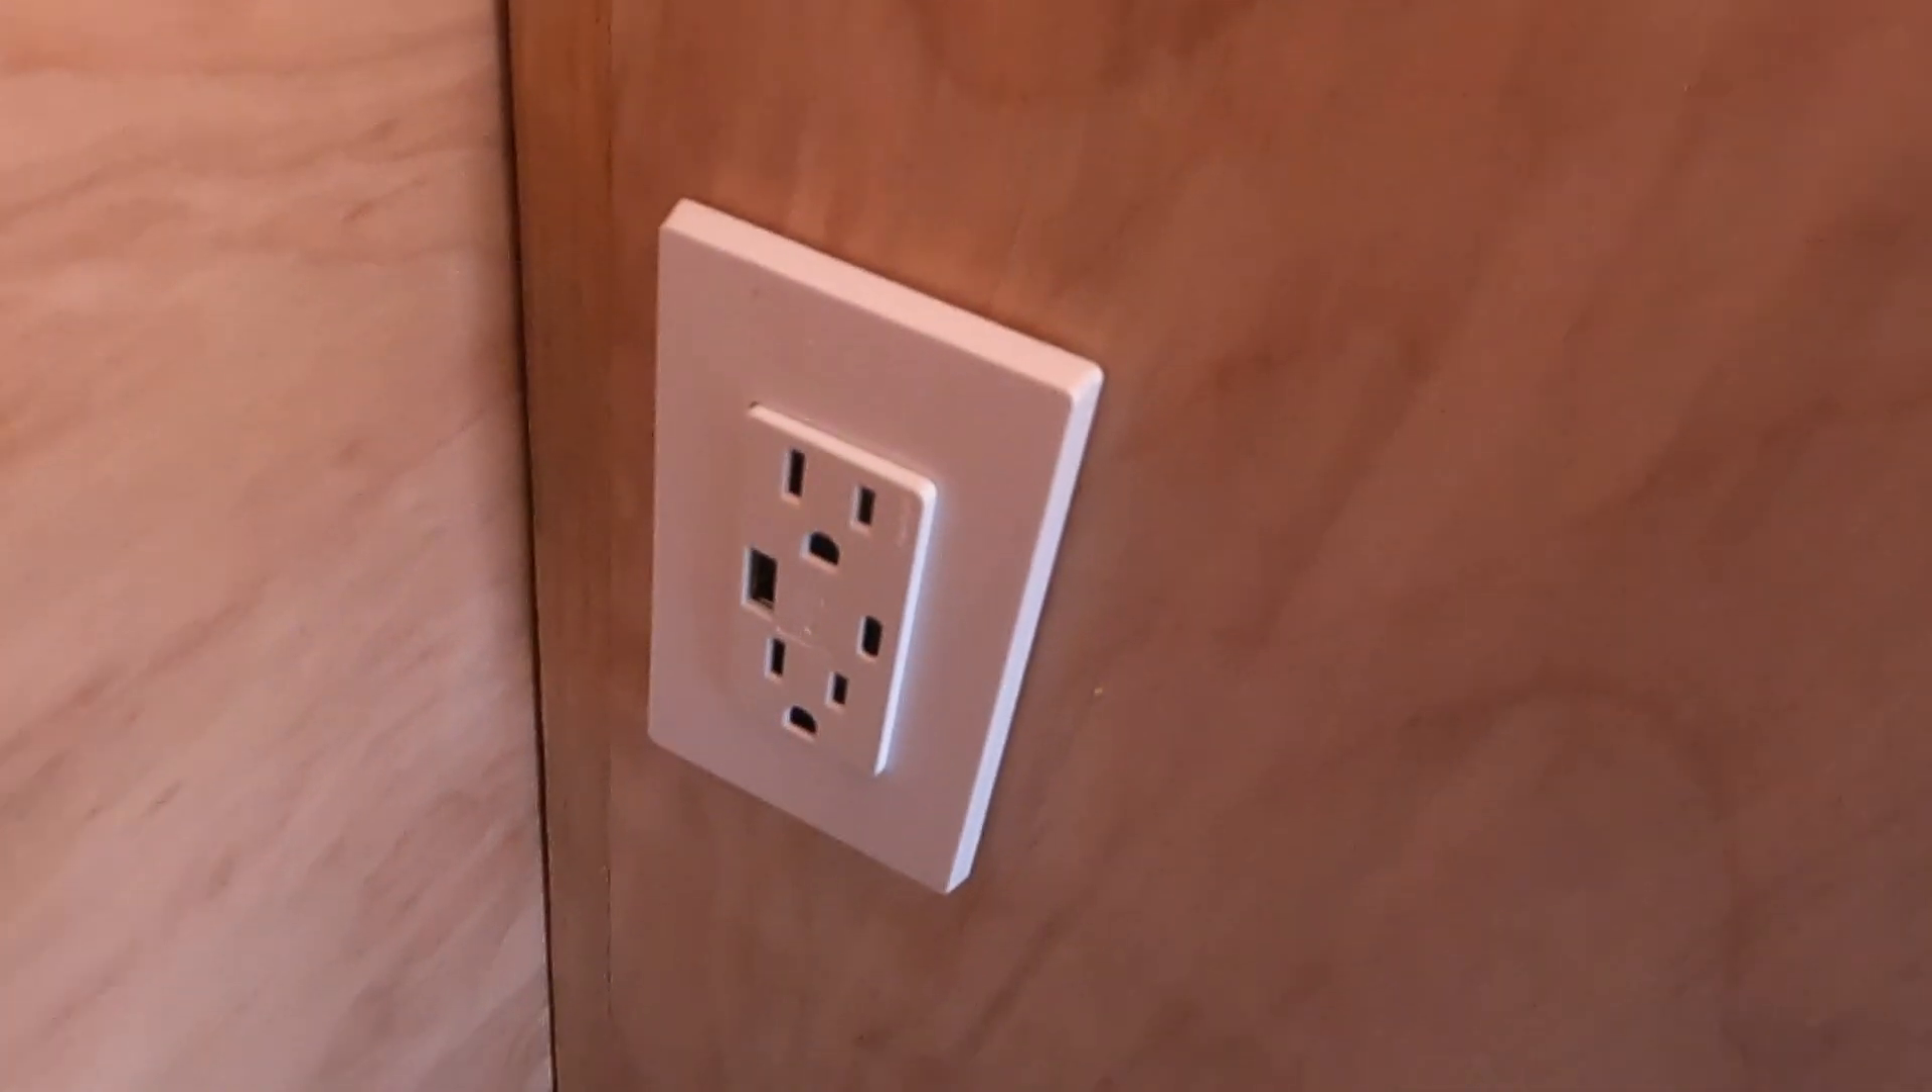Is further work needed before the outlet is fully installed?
No.